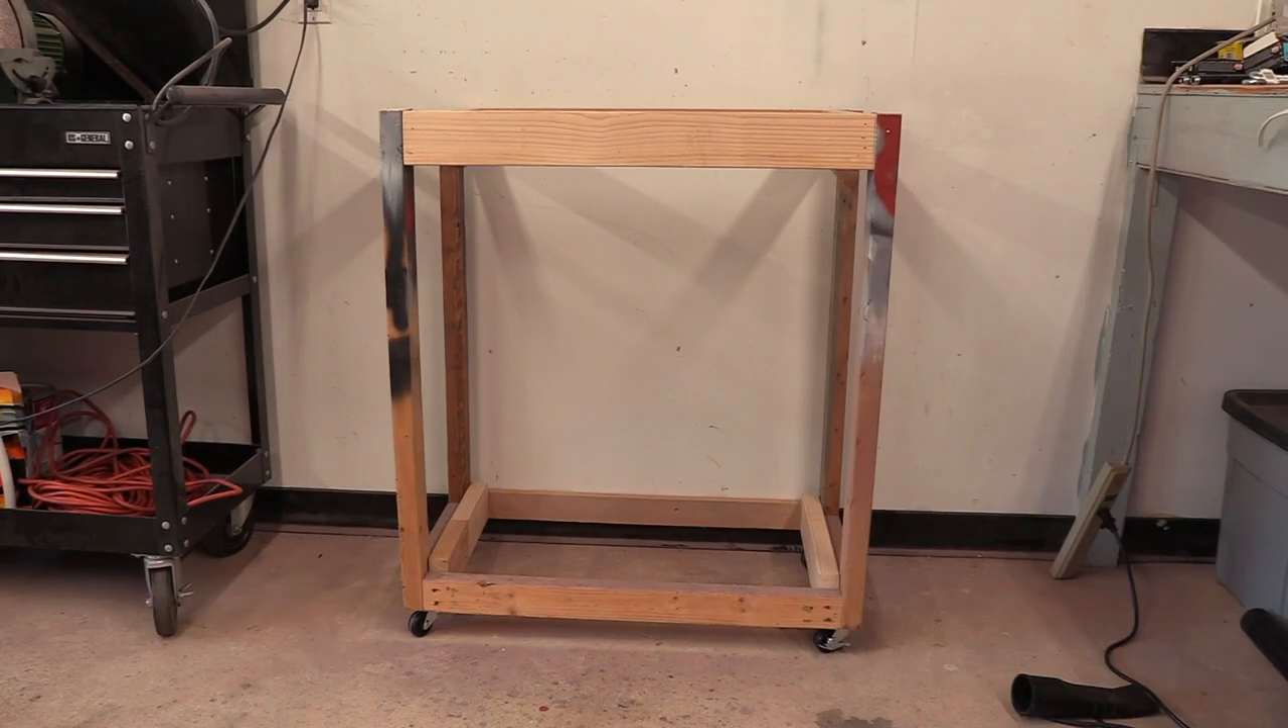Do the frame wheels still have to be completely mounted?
No.